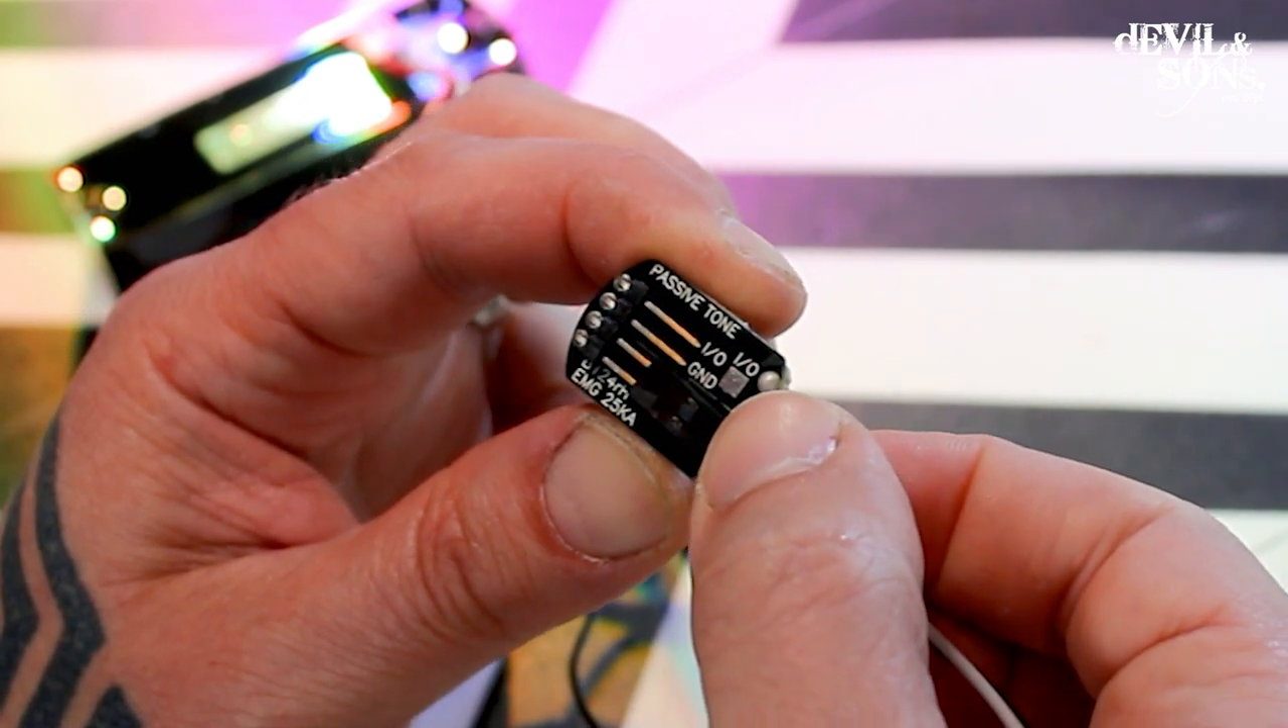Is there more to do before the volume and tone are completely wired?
Yes.